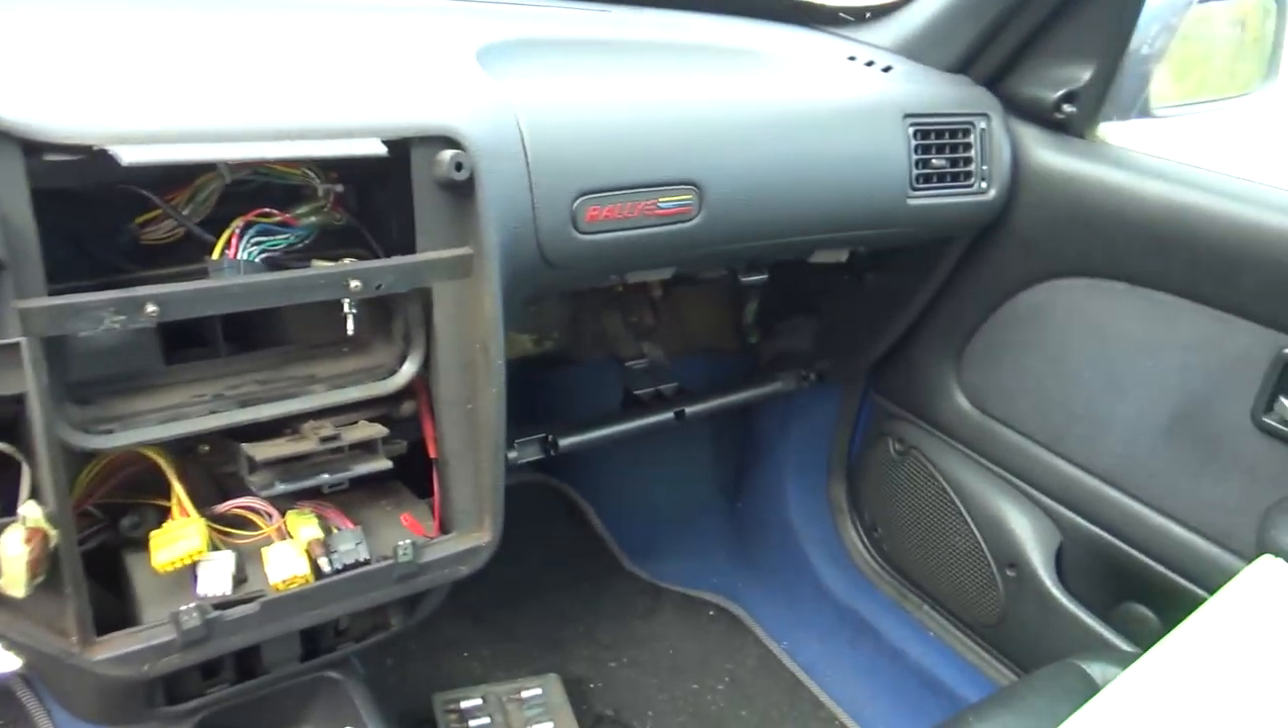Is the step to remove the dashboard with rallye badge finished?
No.